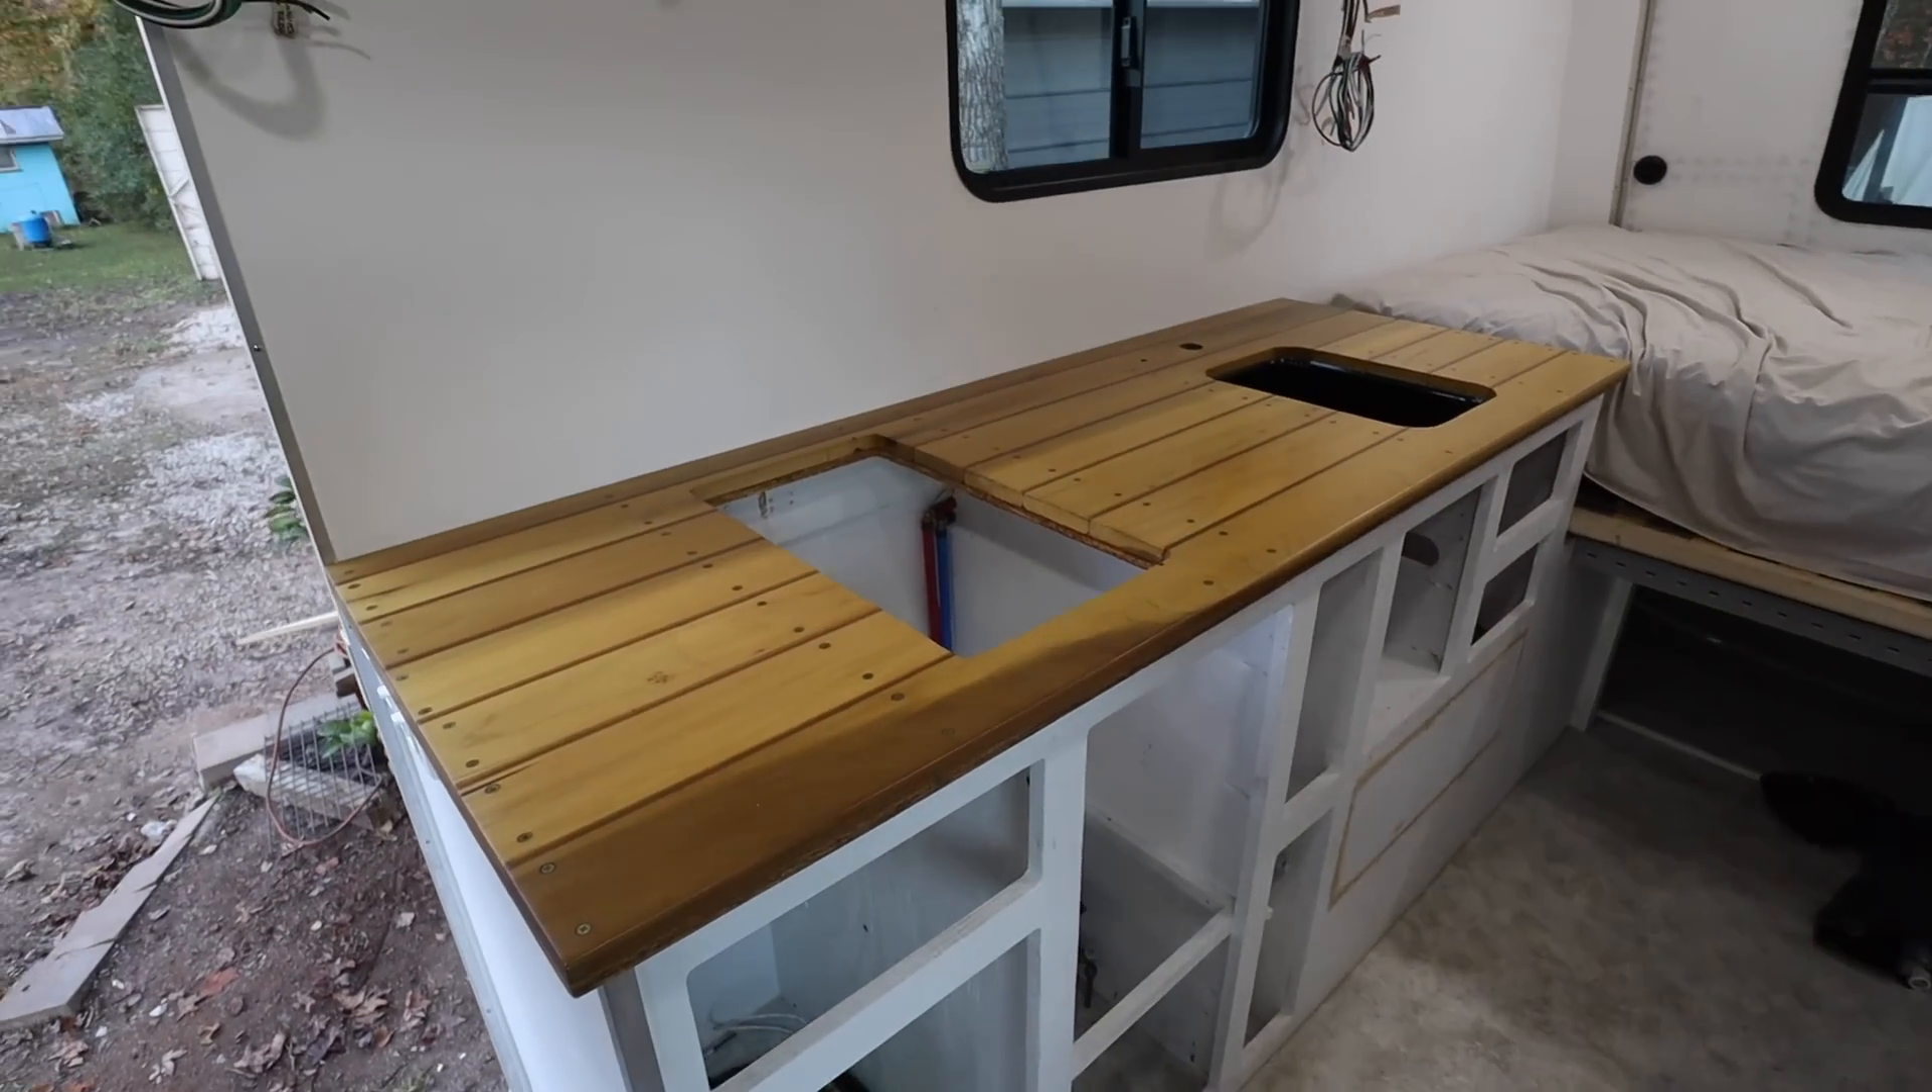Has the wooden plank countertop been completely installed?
Yes.